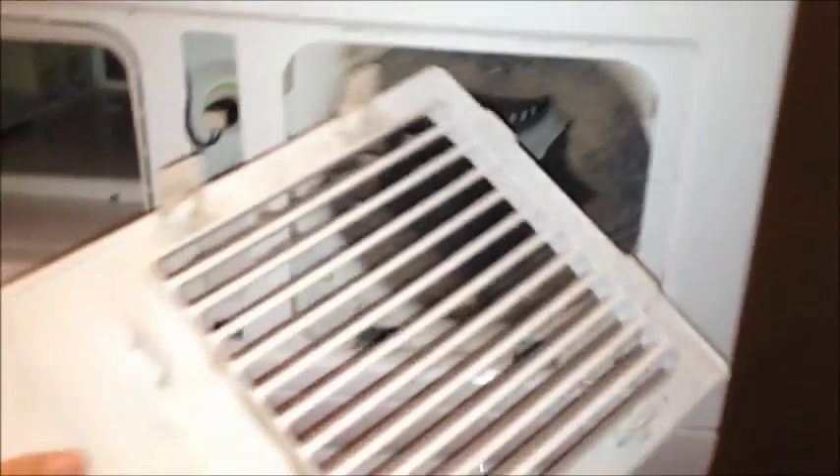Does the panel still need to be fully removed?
No.